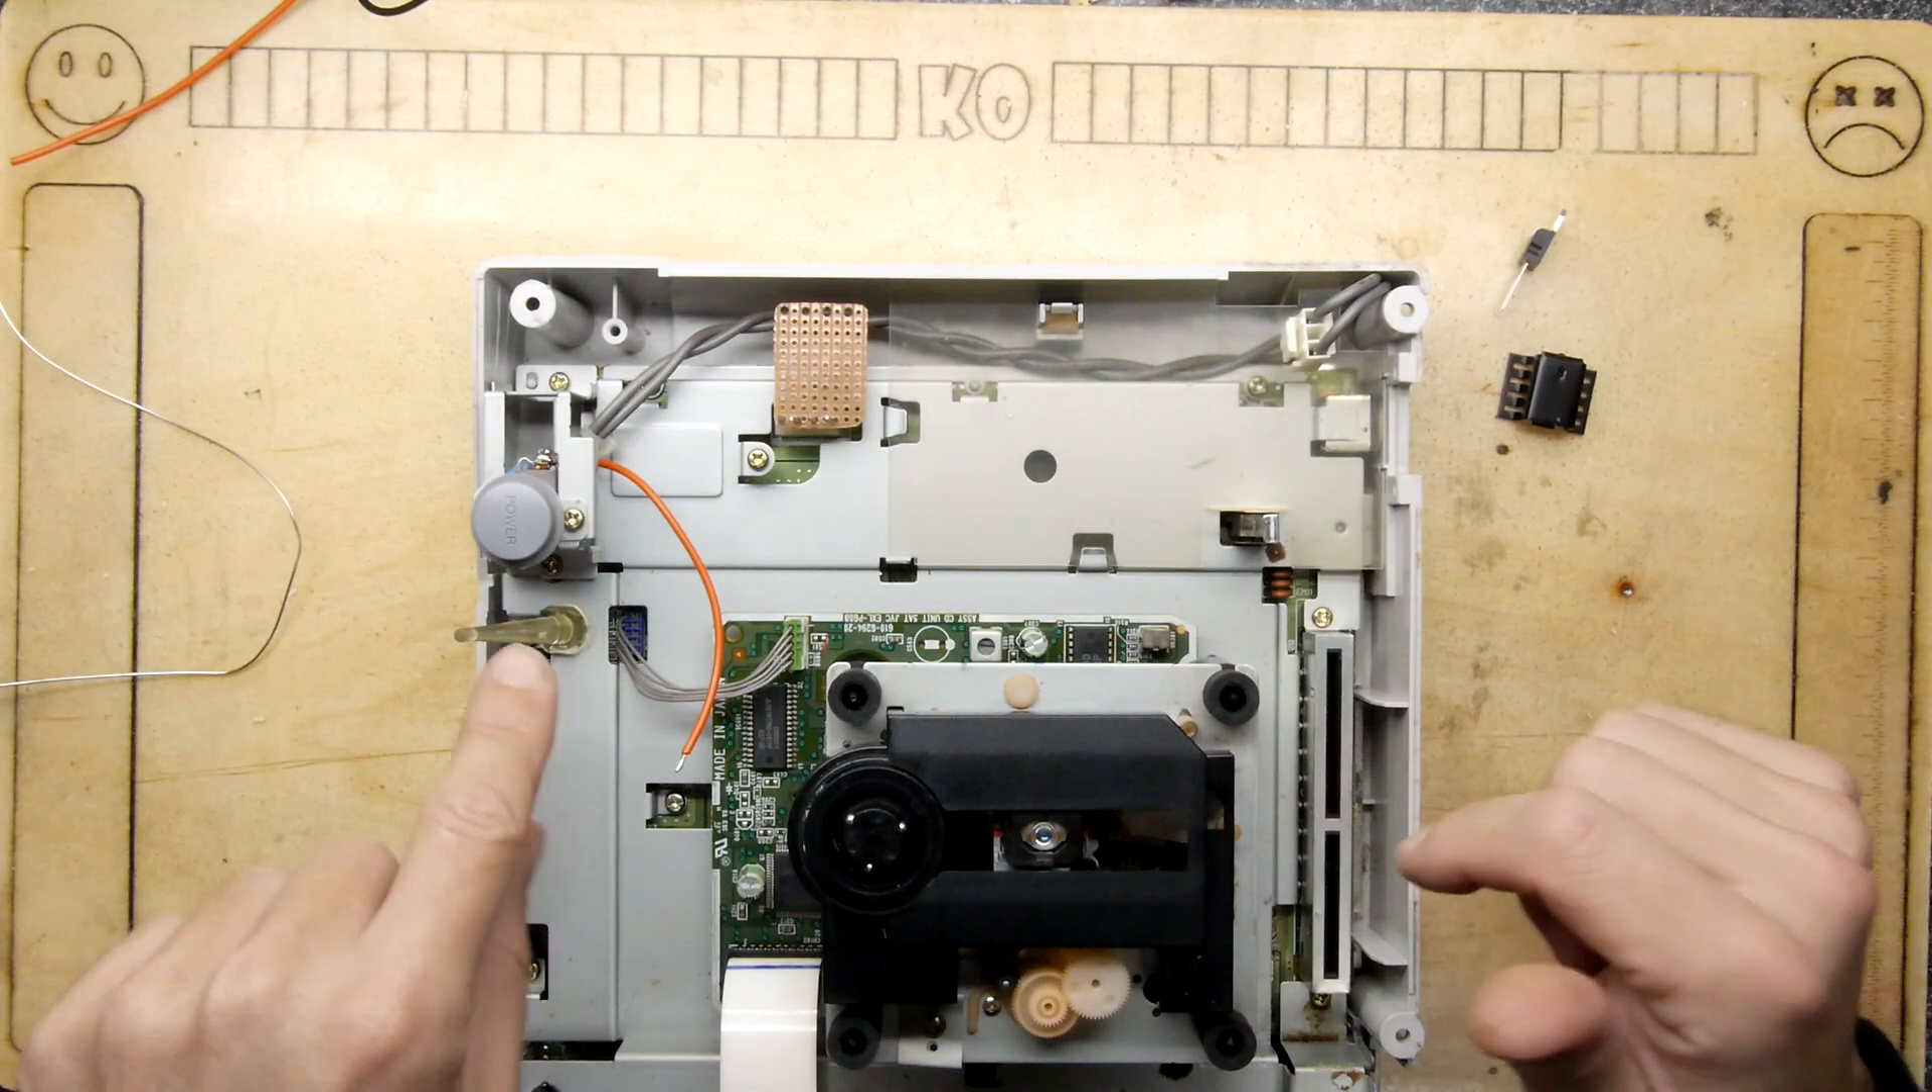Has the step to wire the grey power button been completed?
No.